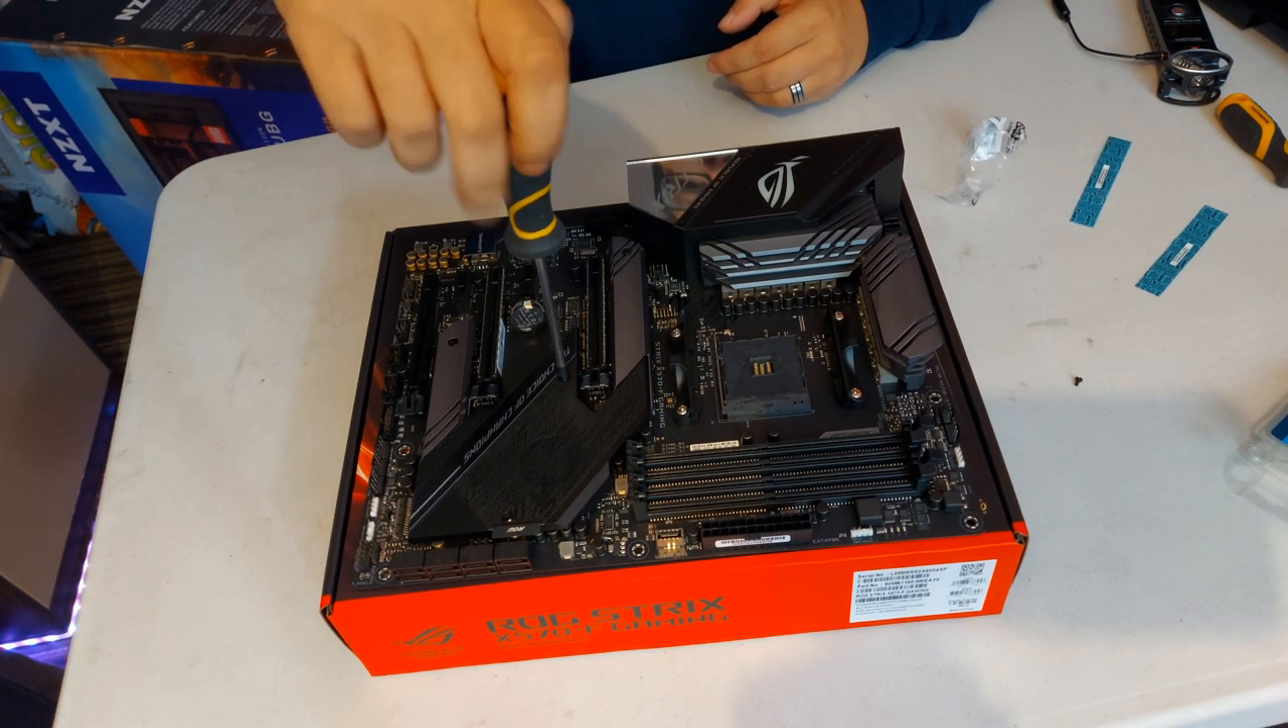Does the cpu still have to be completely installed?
Yes.